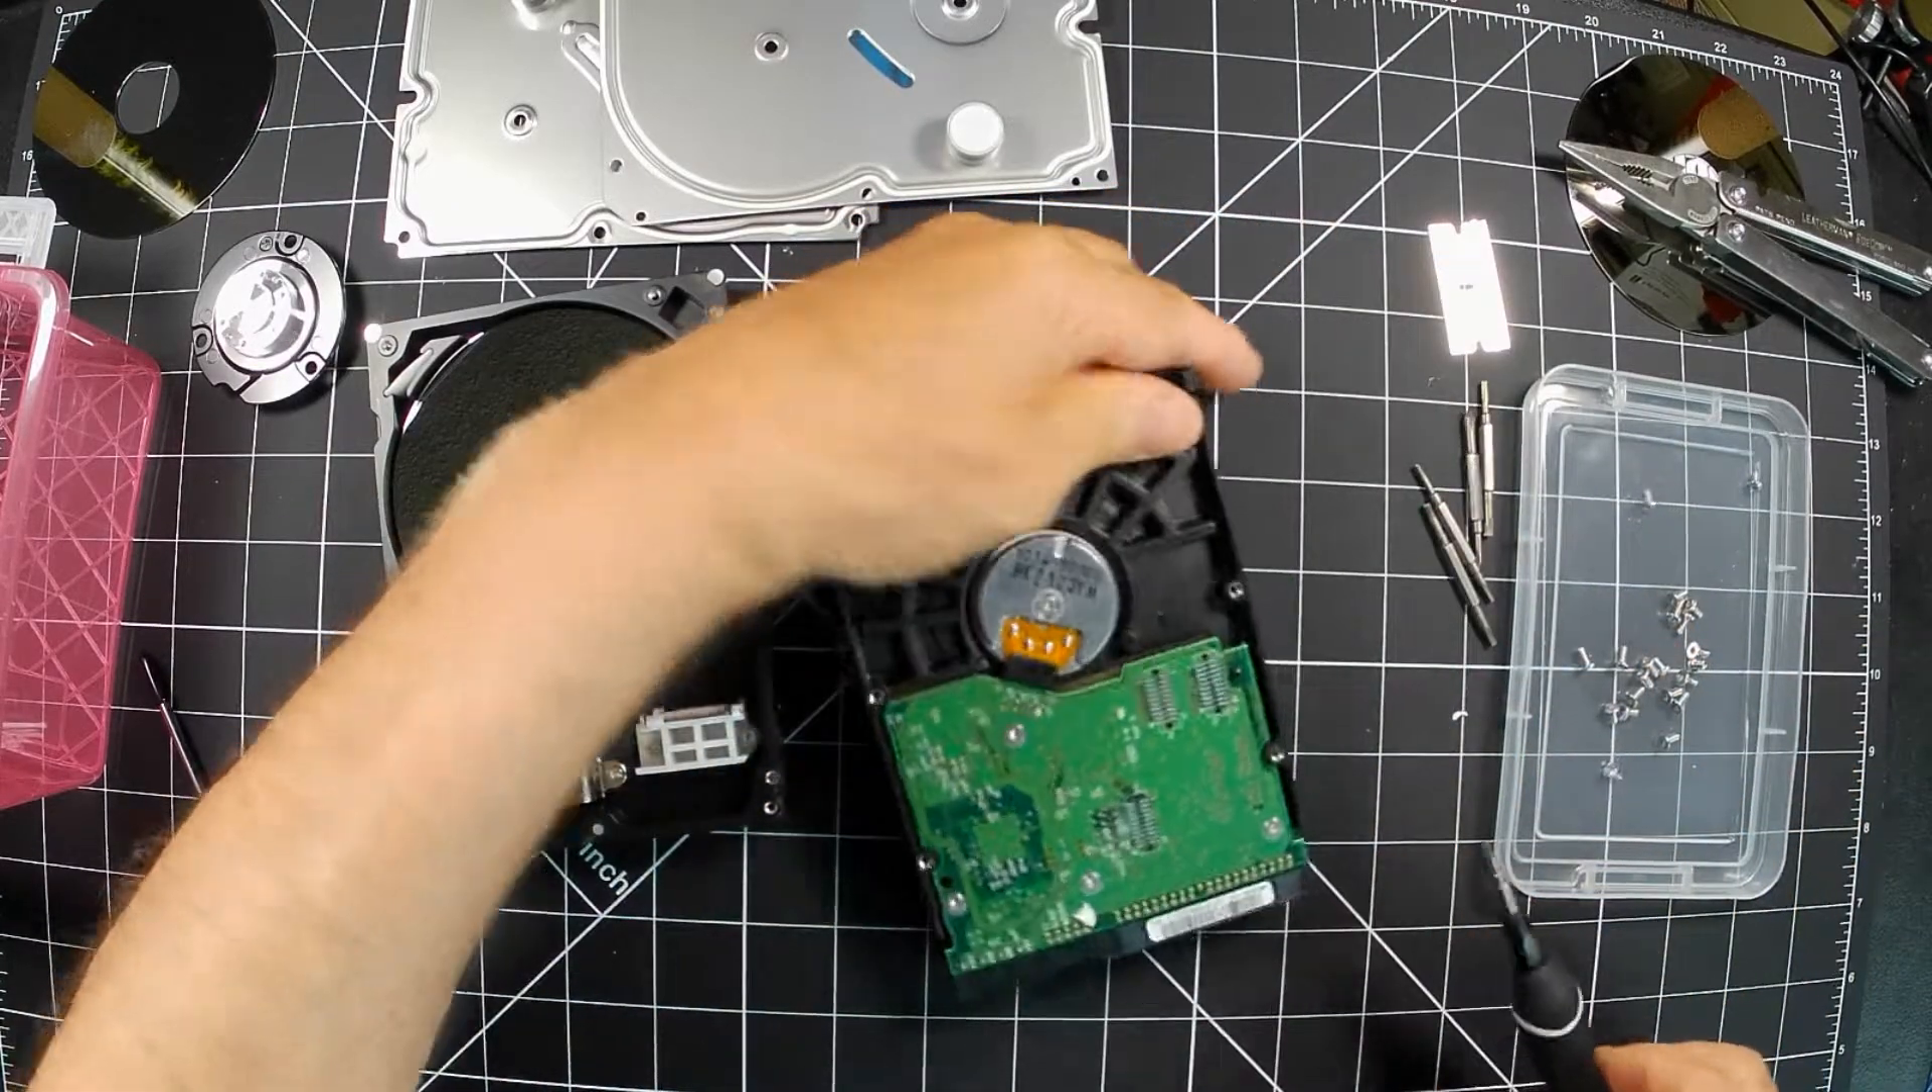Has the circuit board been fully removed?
No.